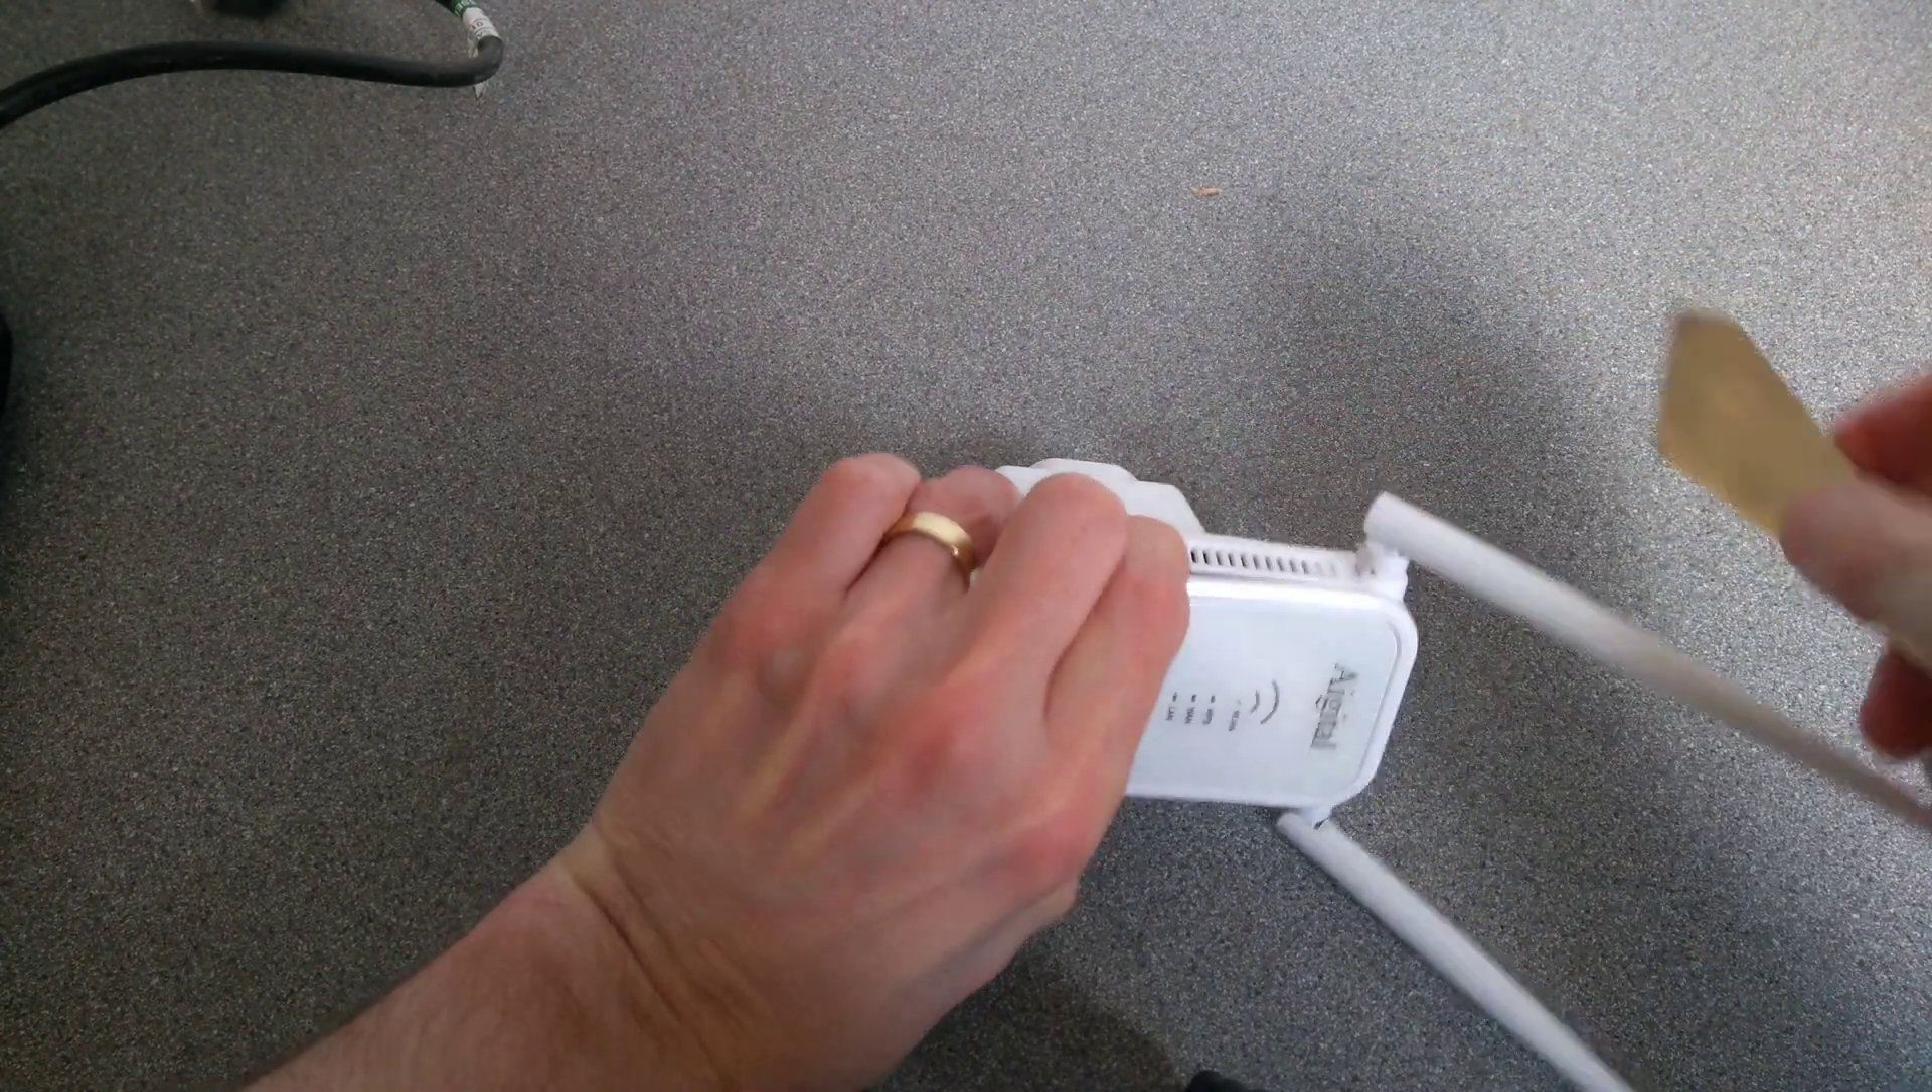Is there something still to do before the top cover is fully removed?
Yes.